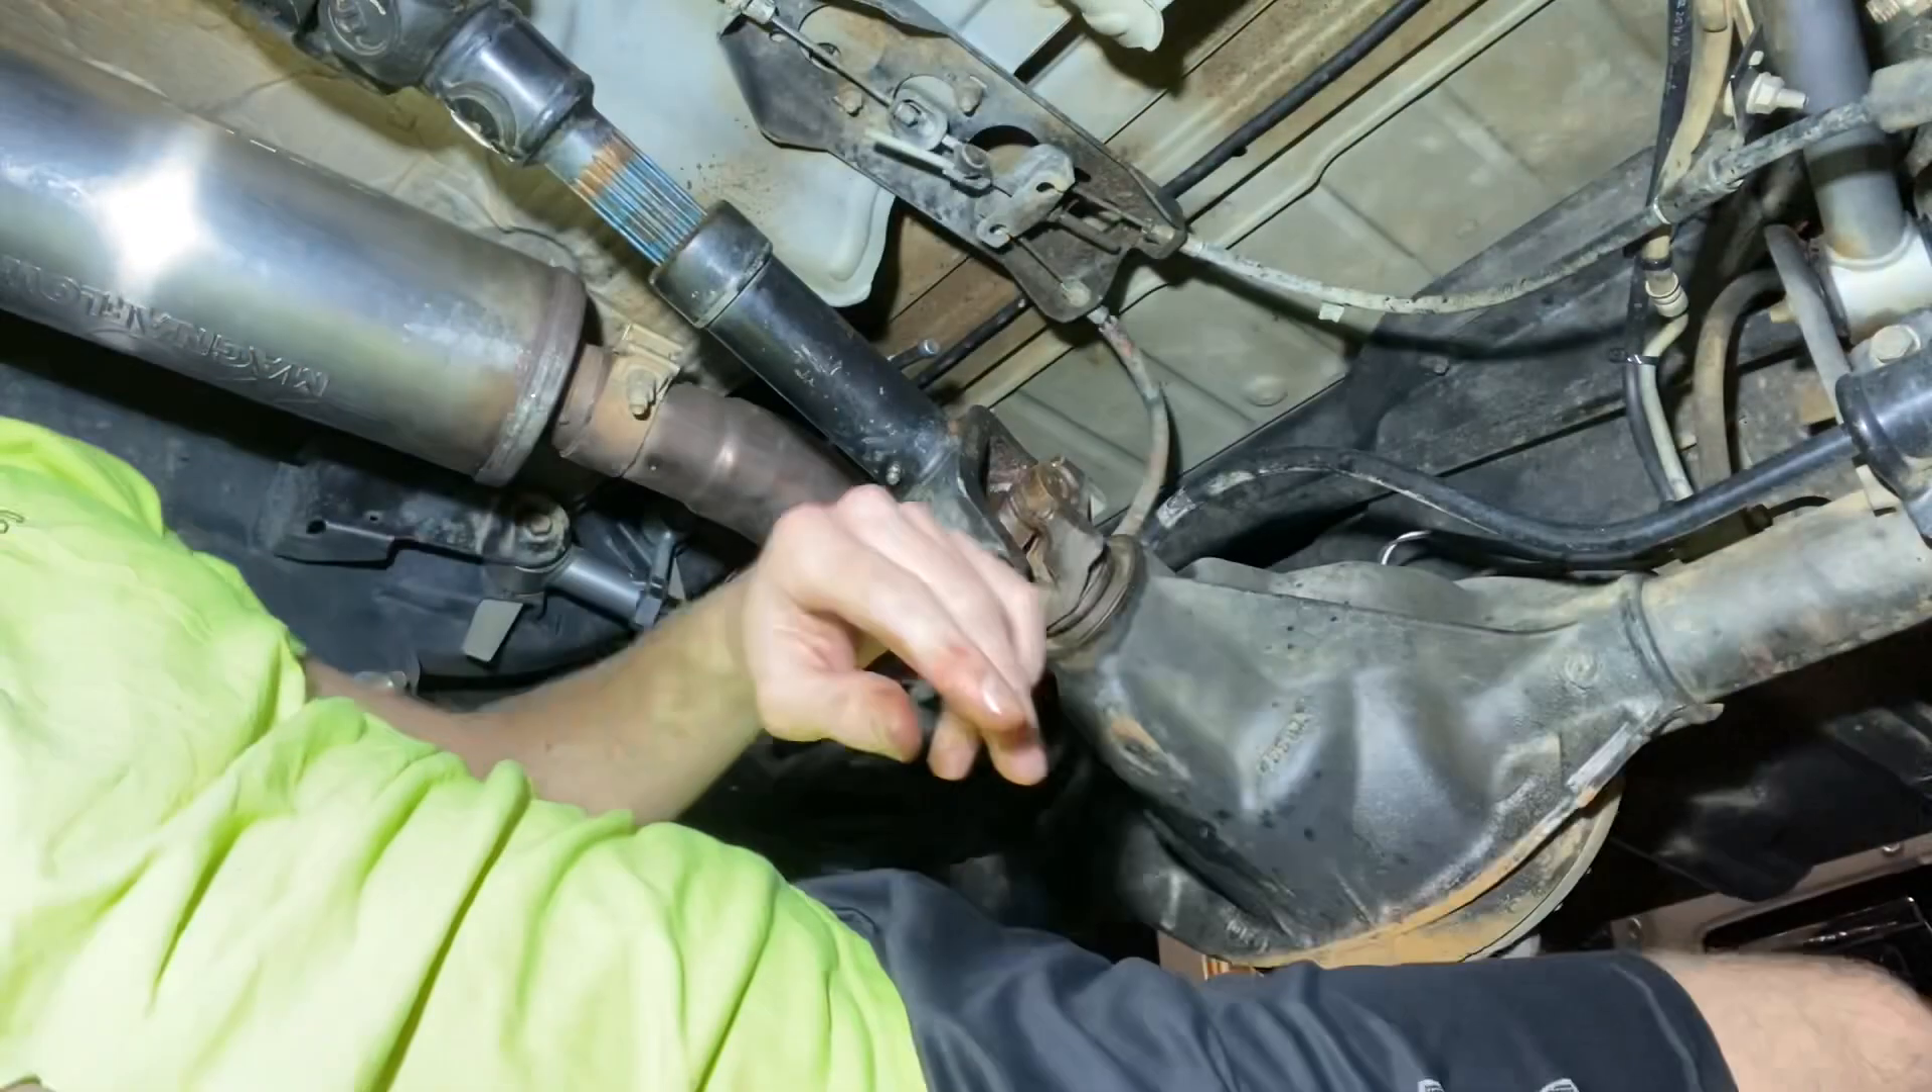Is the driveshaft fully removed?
No.